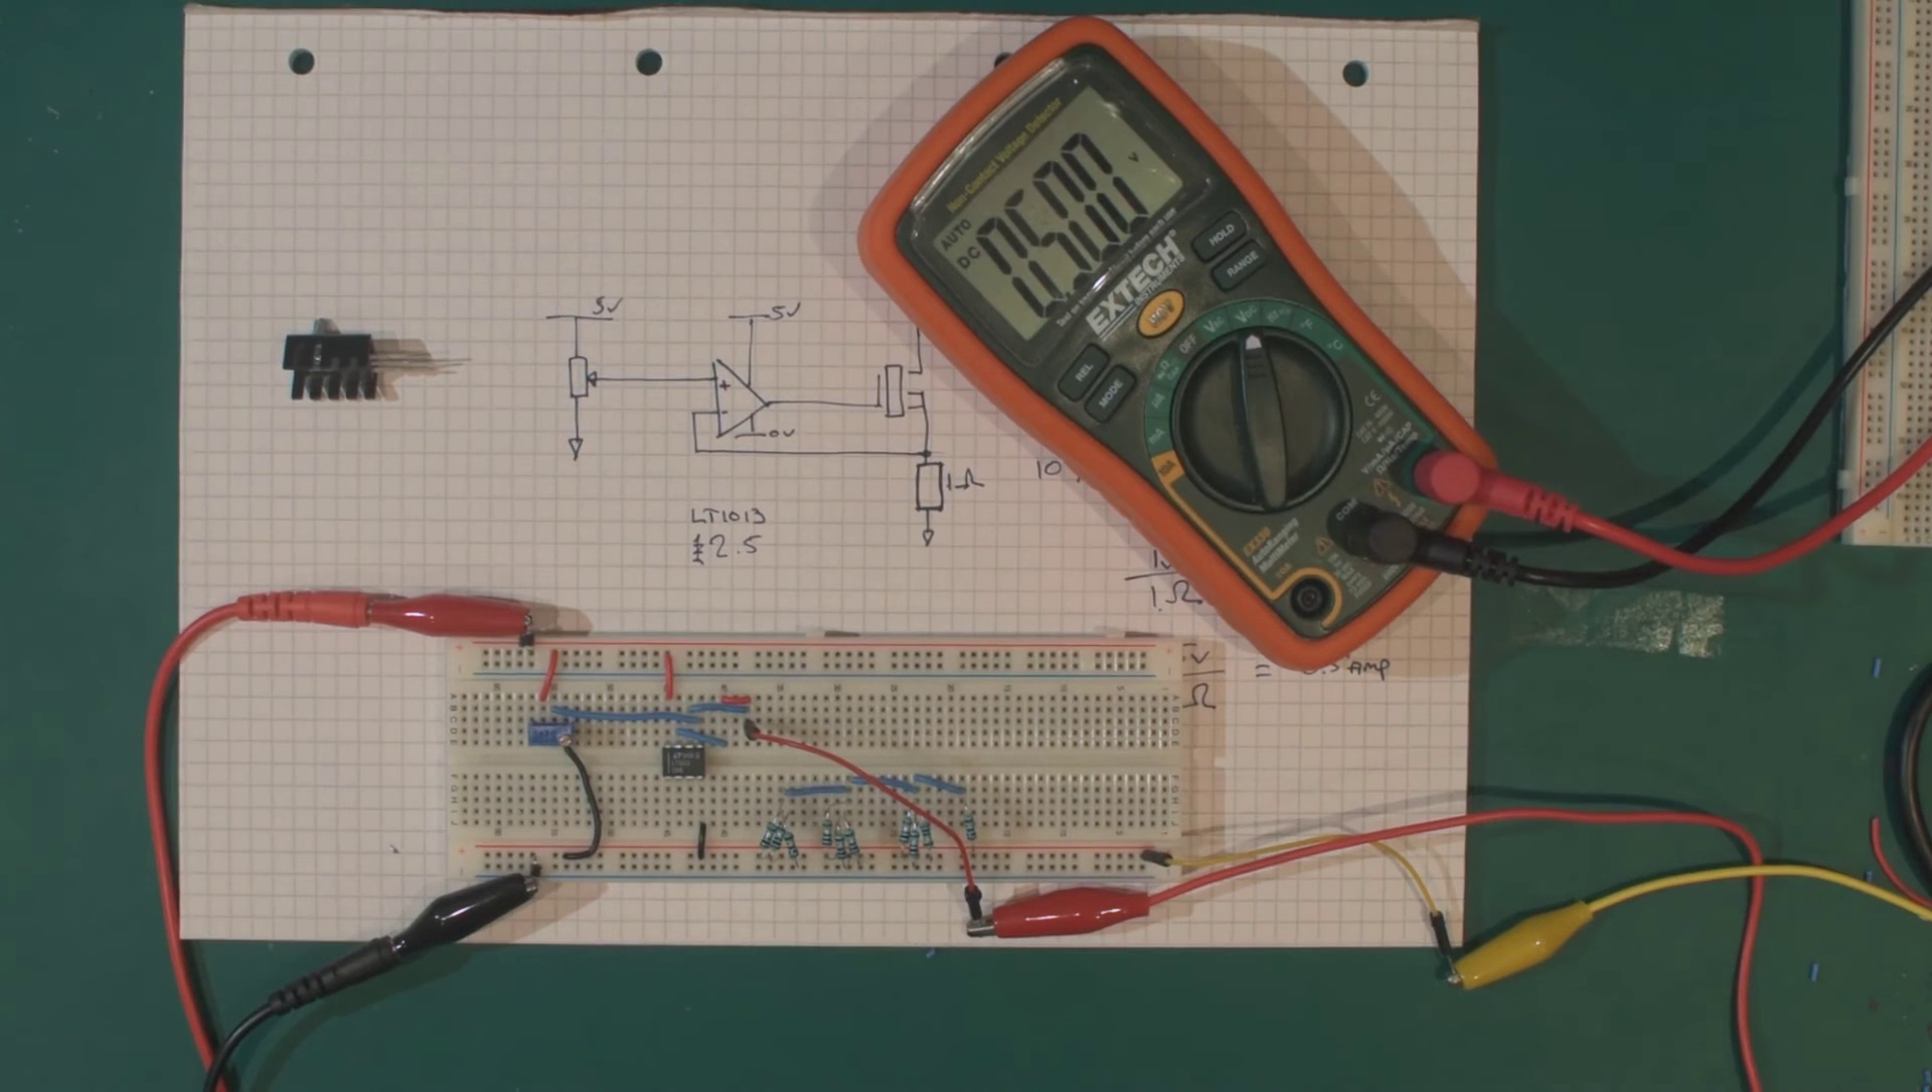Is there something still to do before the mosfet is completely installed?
Yes.